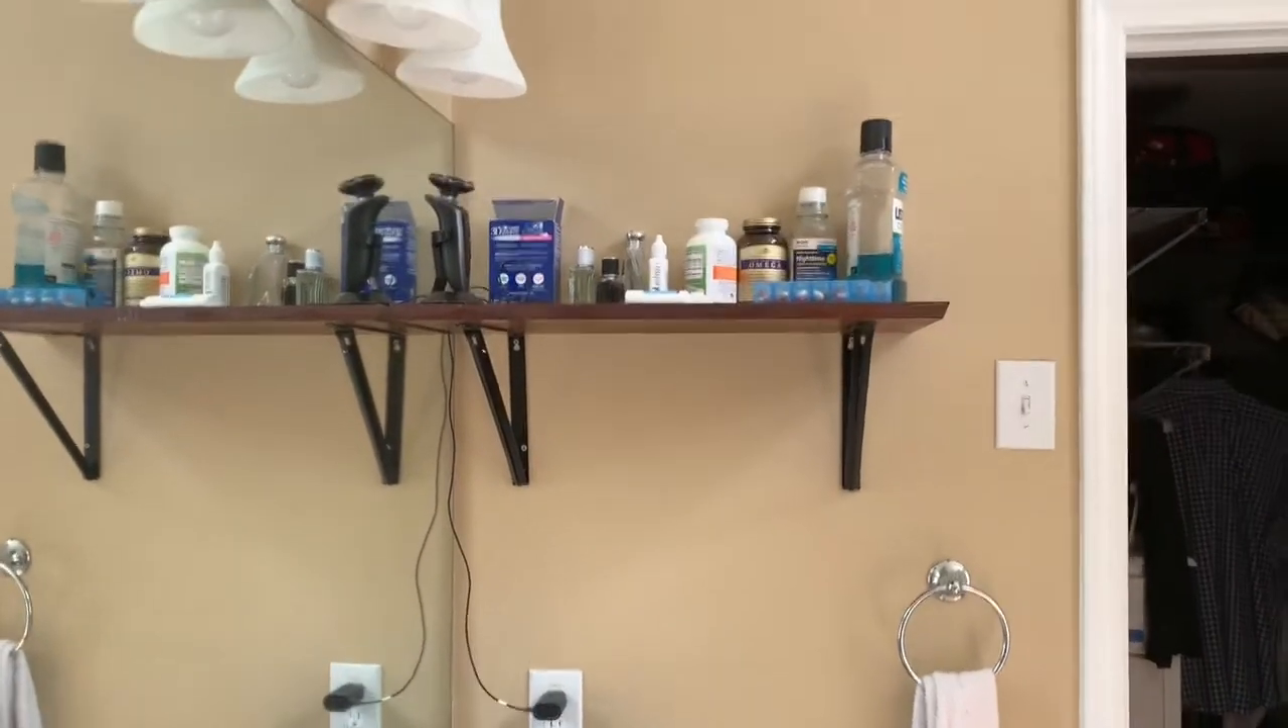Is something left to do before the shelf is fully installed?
No.